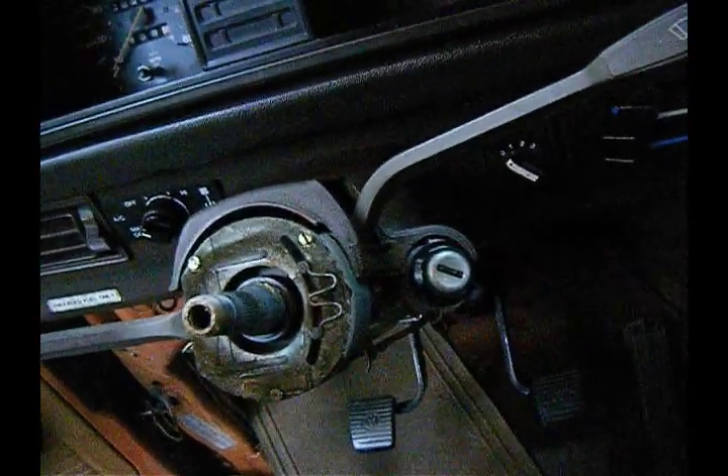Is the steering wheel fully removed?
Yes.